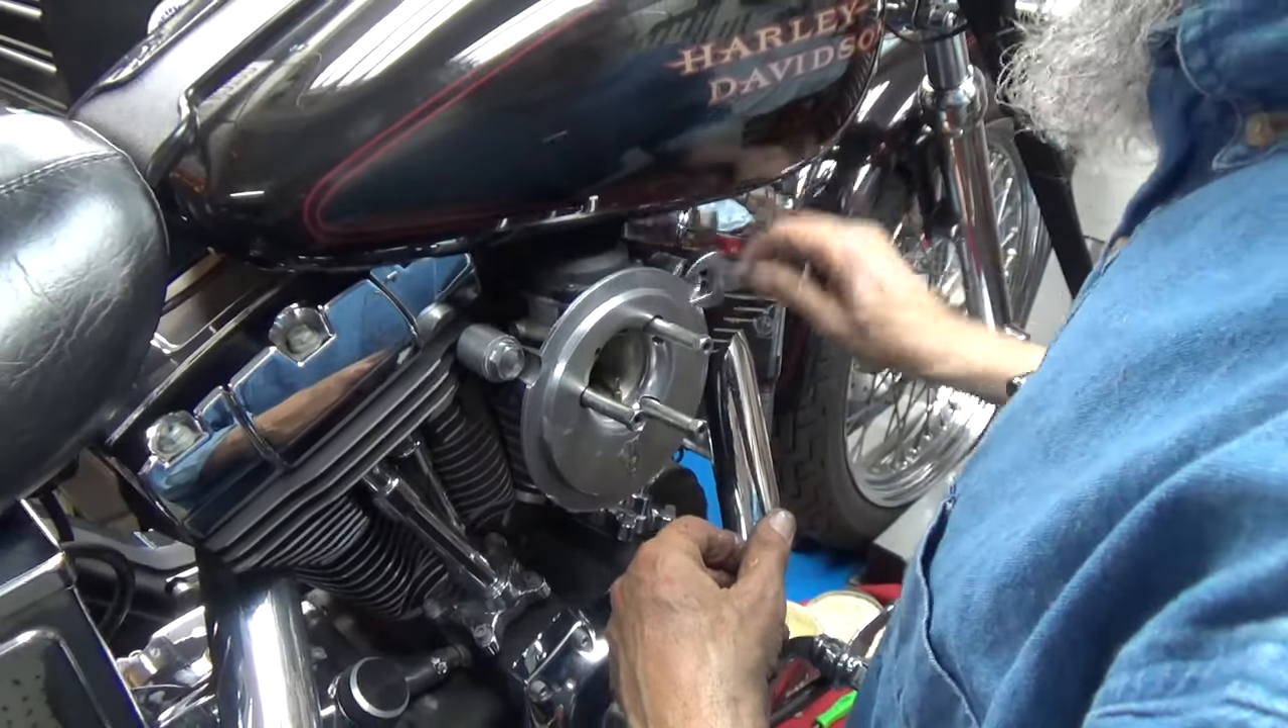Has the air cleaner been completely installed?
No.